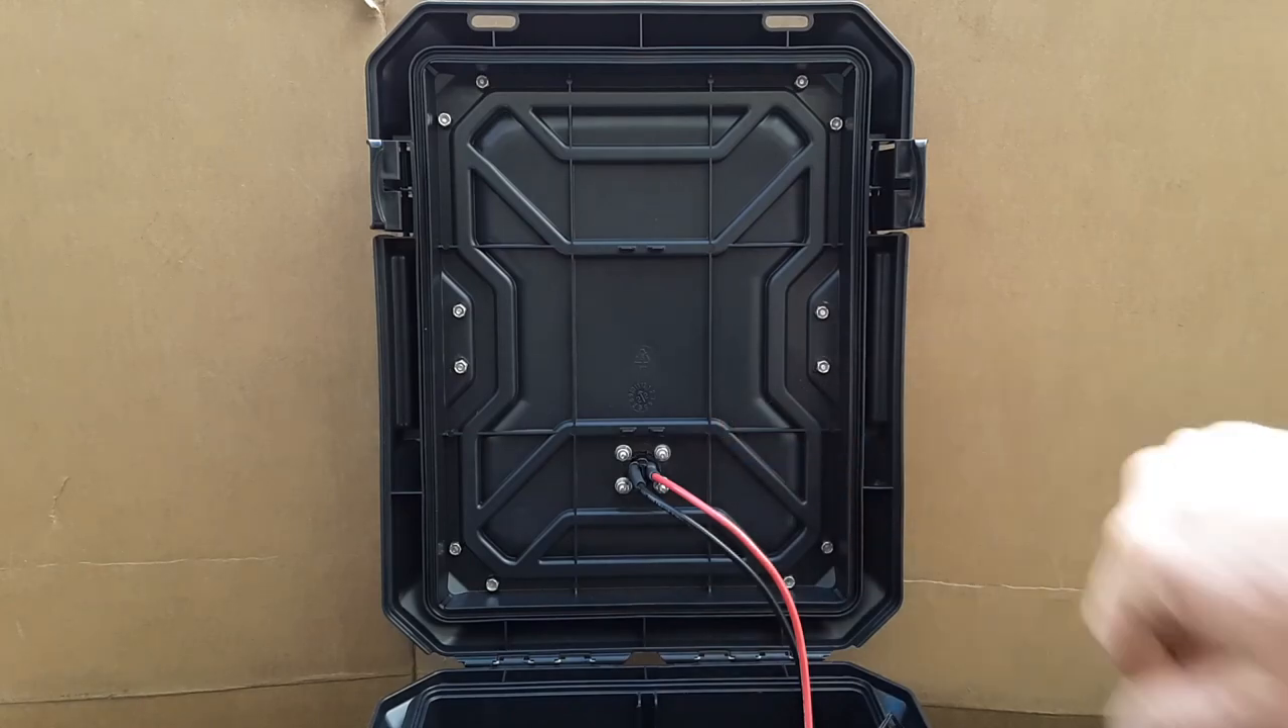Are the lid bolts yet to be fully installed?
No.